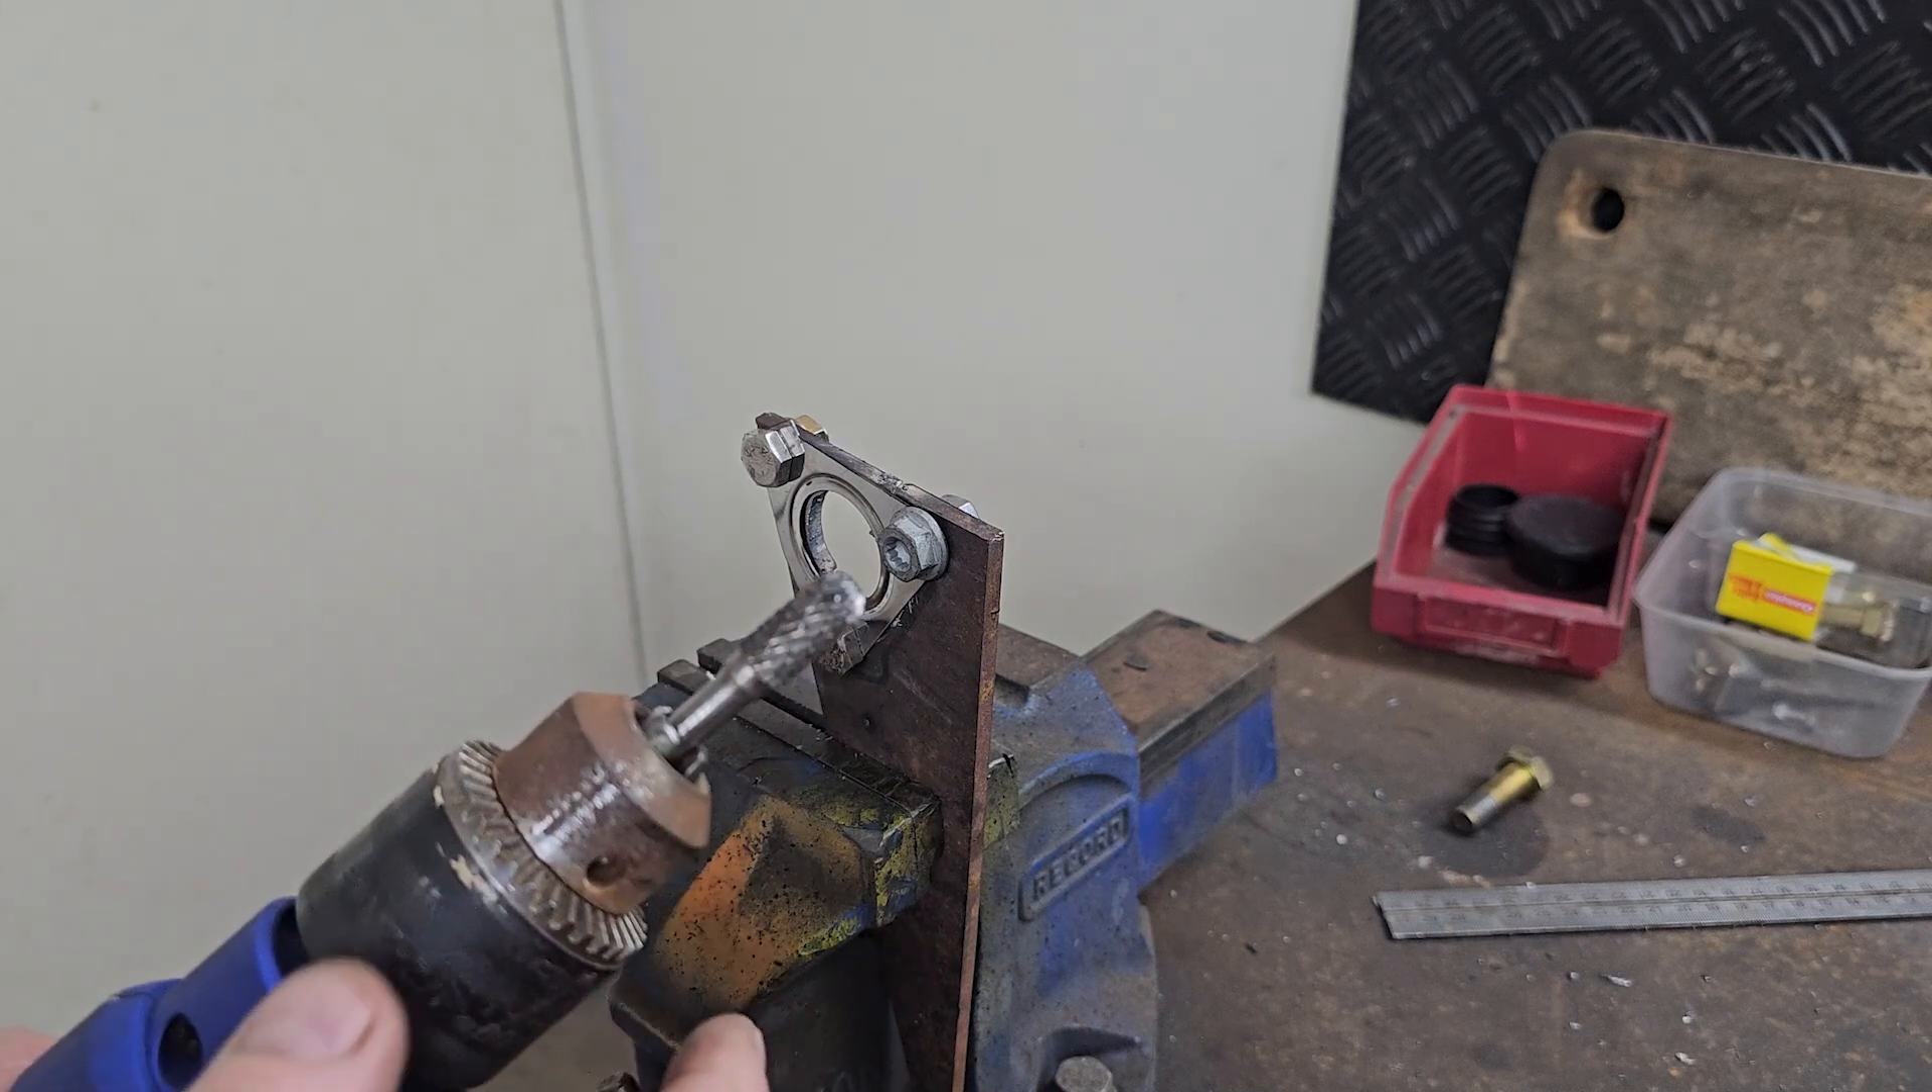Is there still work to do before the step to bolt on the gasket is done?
No.